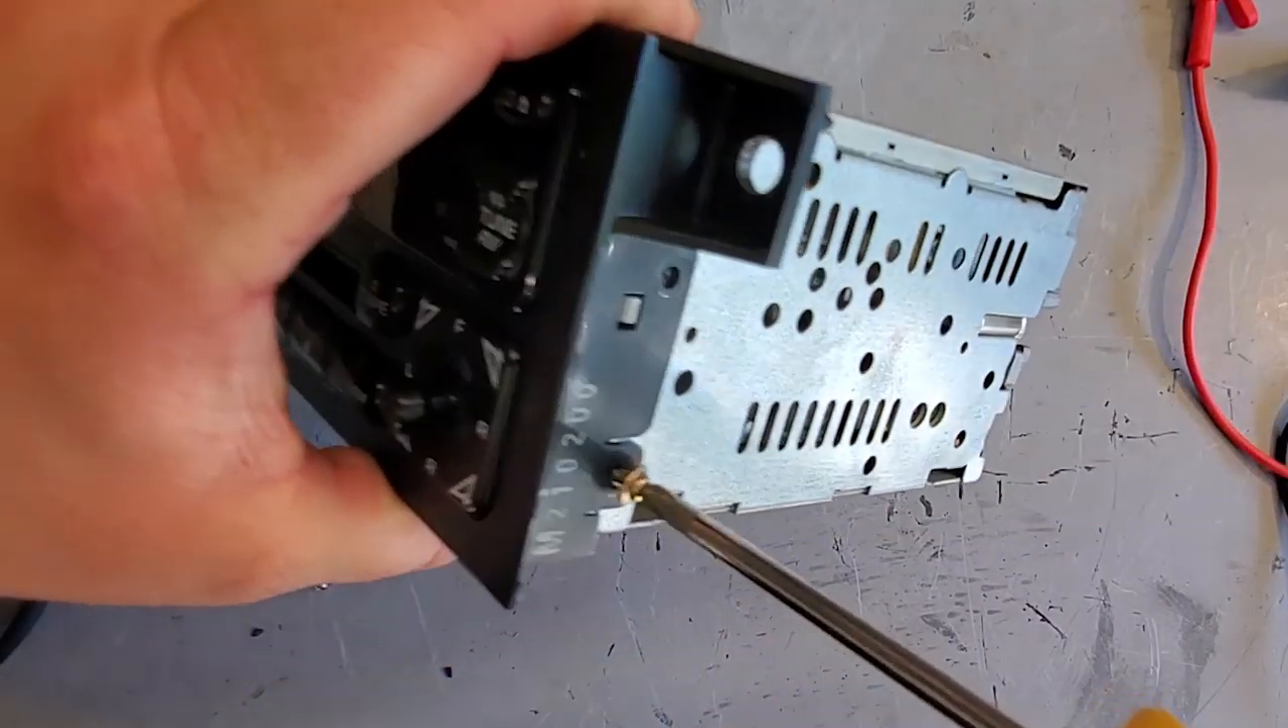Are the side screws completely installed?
No.